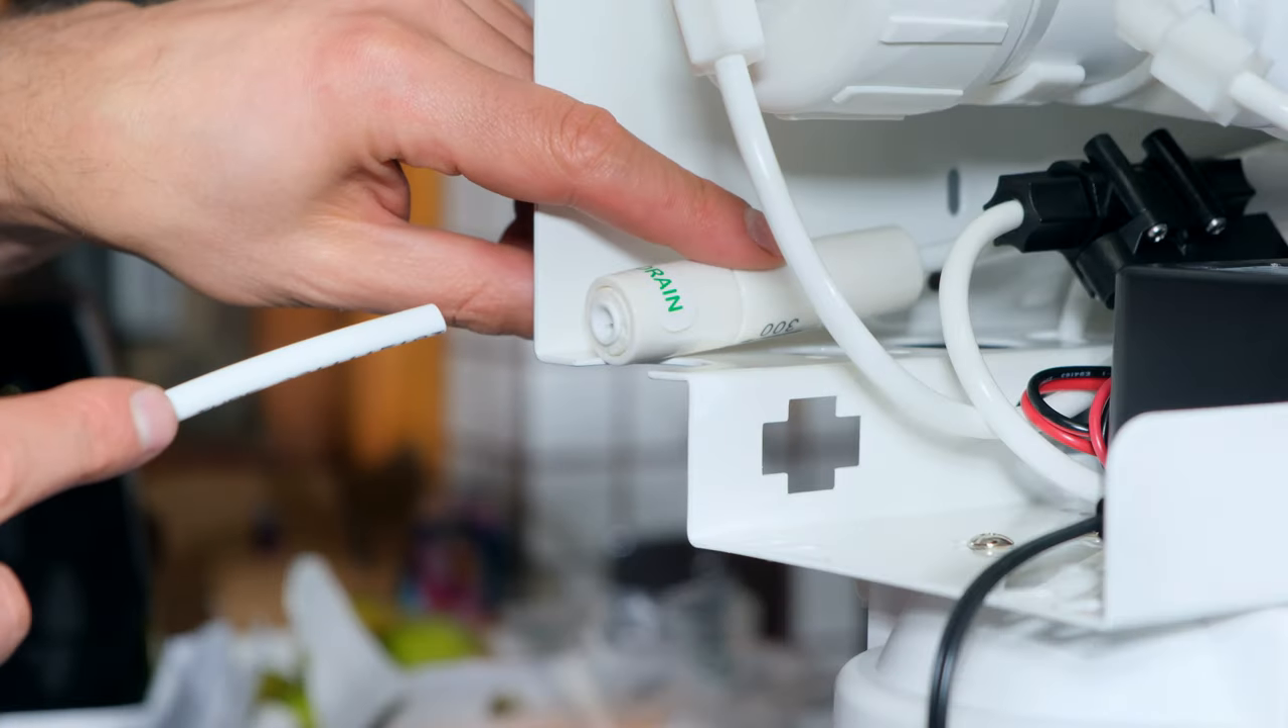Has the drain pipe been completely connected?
No.